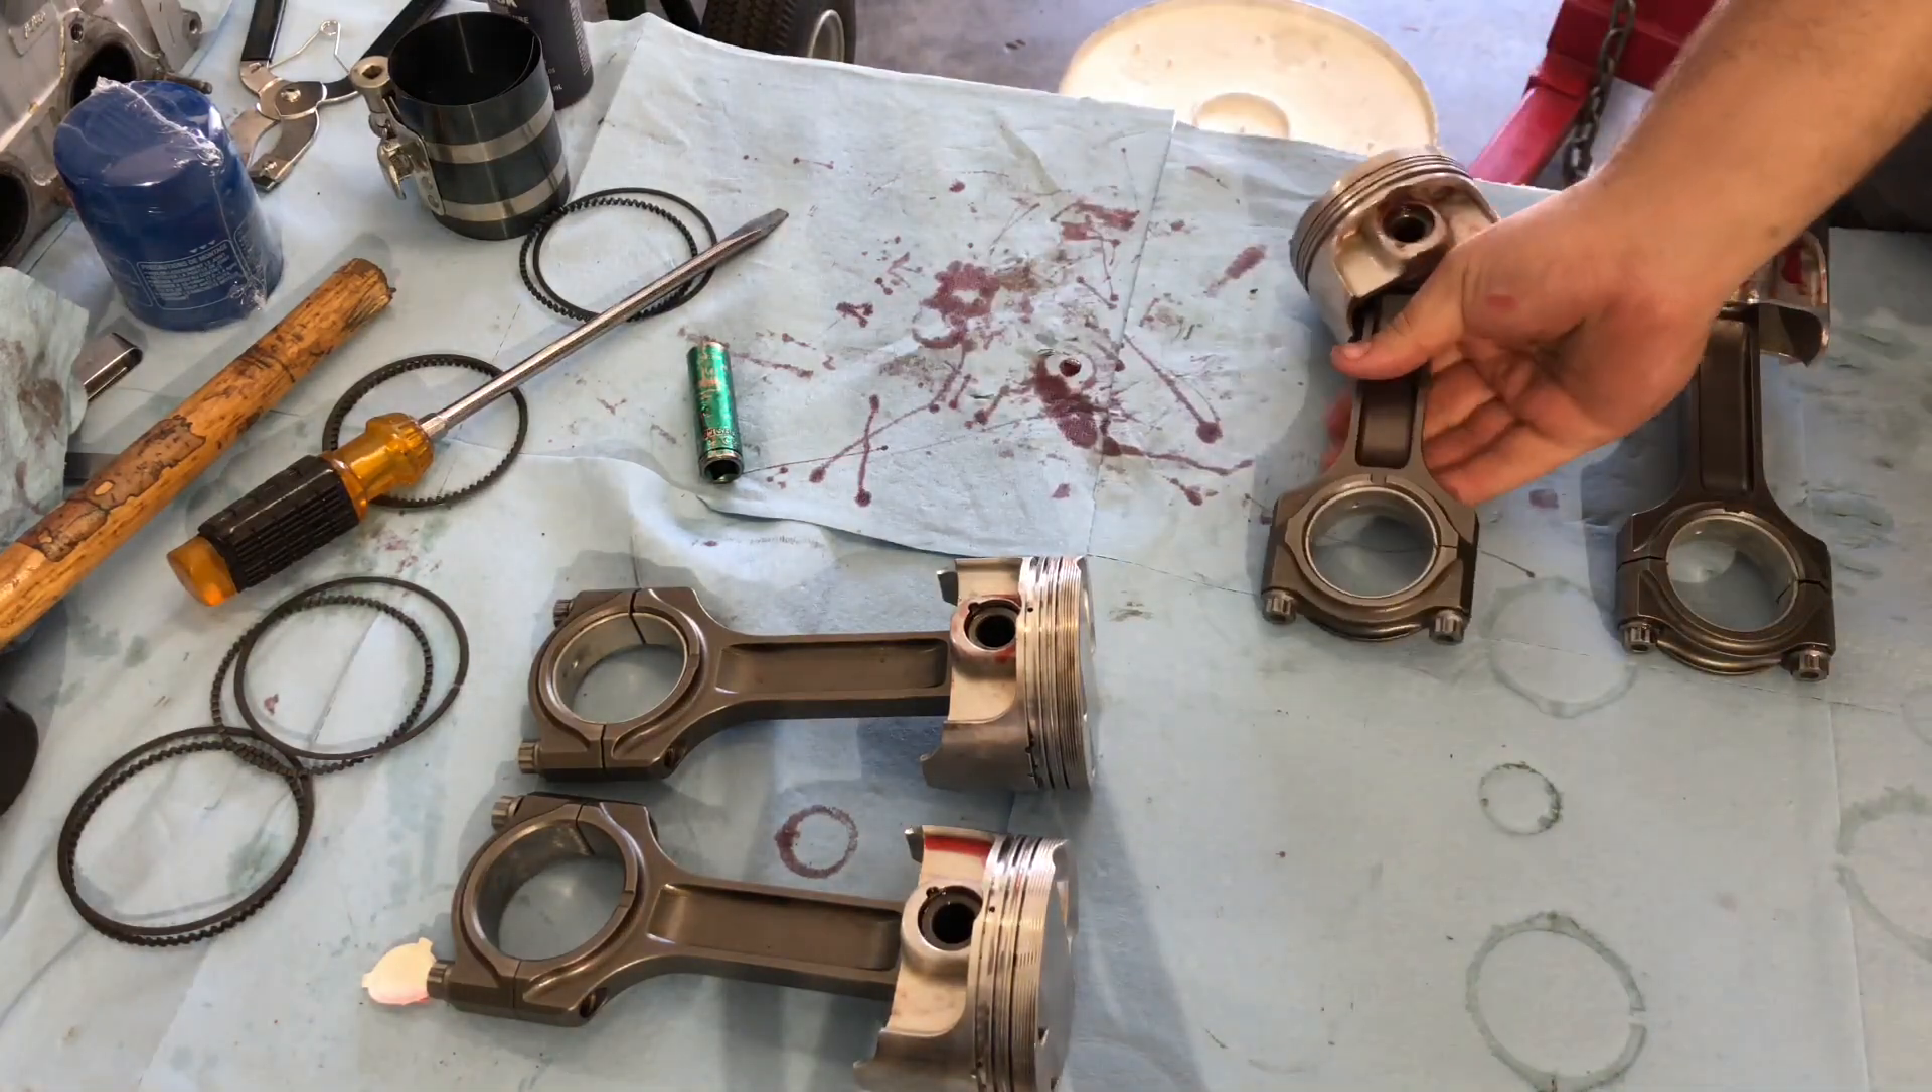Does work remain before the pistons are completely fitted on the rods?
No.